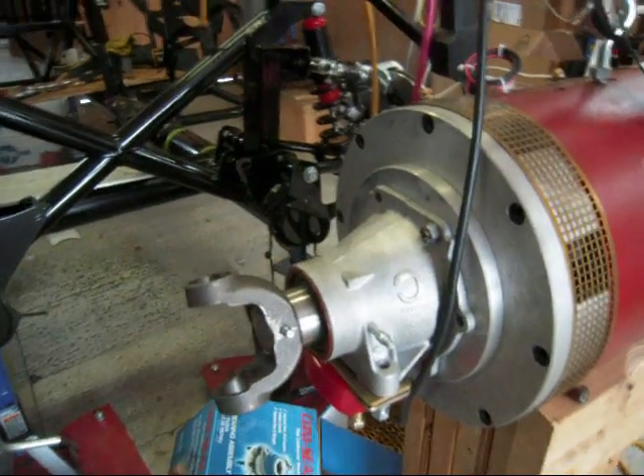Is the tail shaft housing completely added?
Yes.